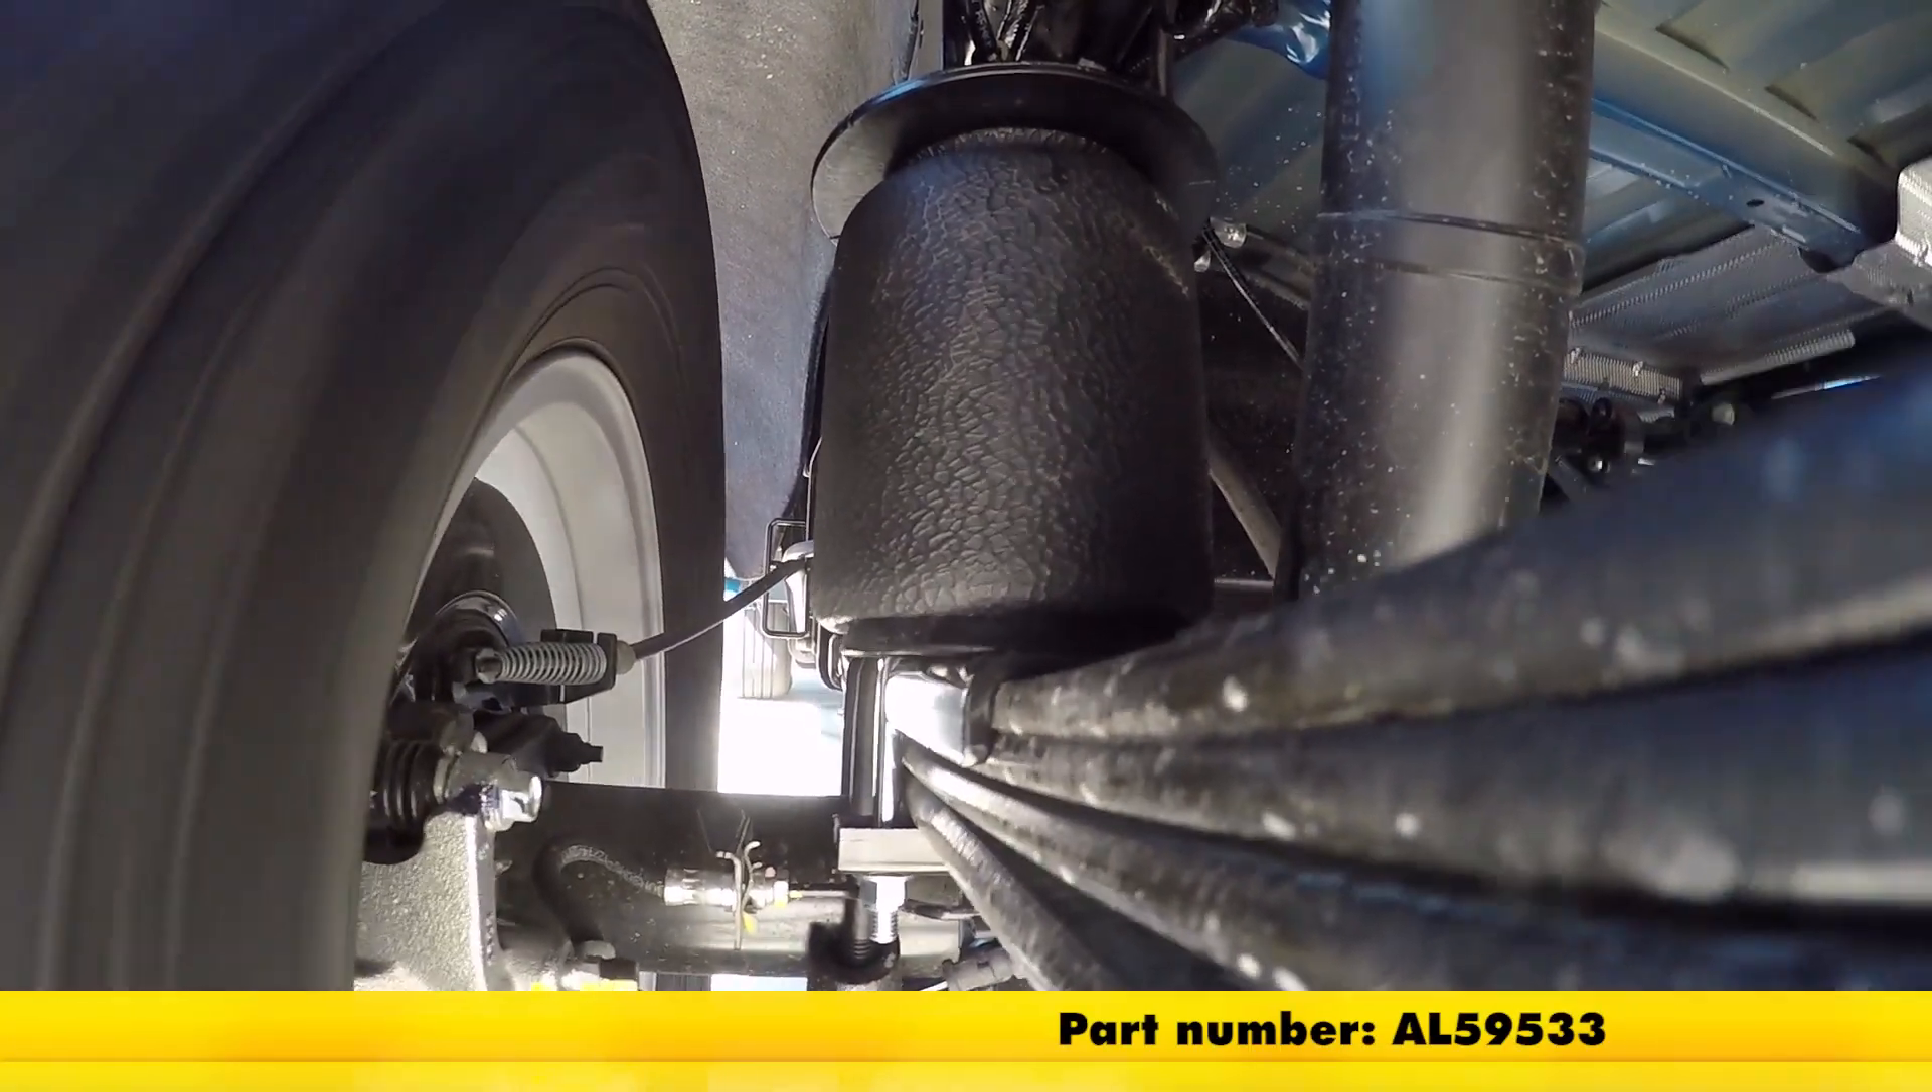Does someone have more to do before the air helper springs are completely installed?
No.